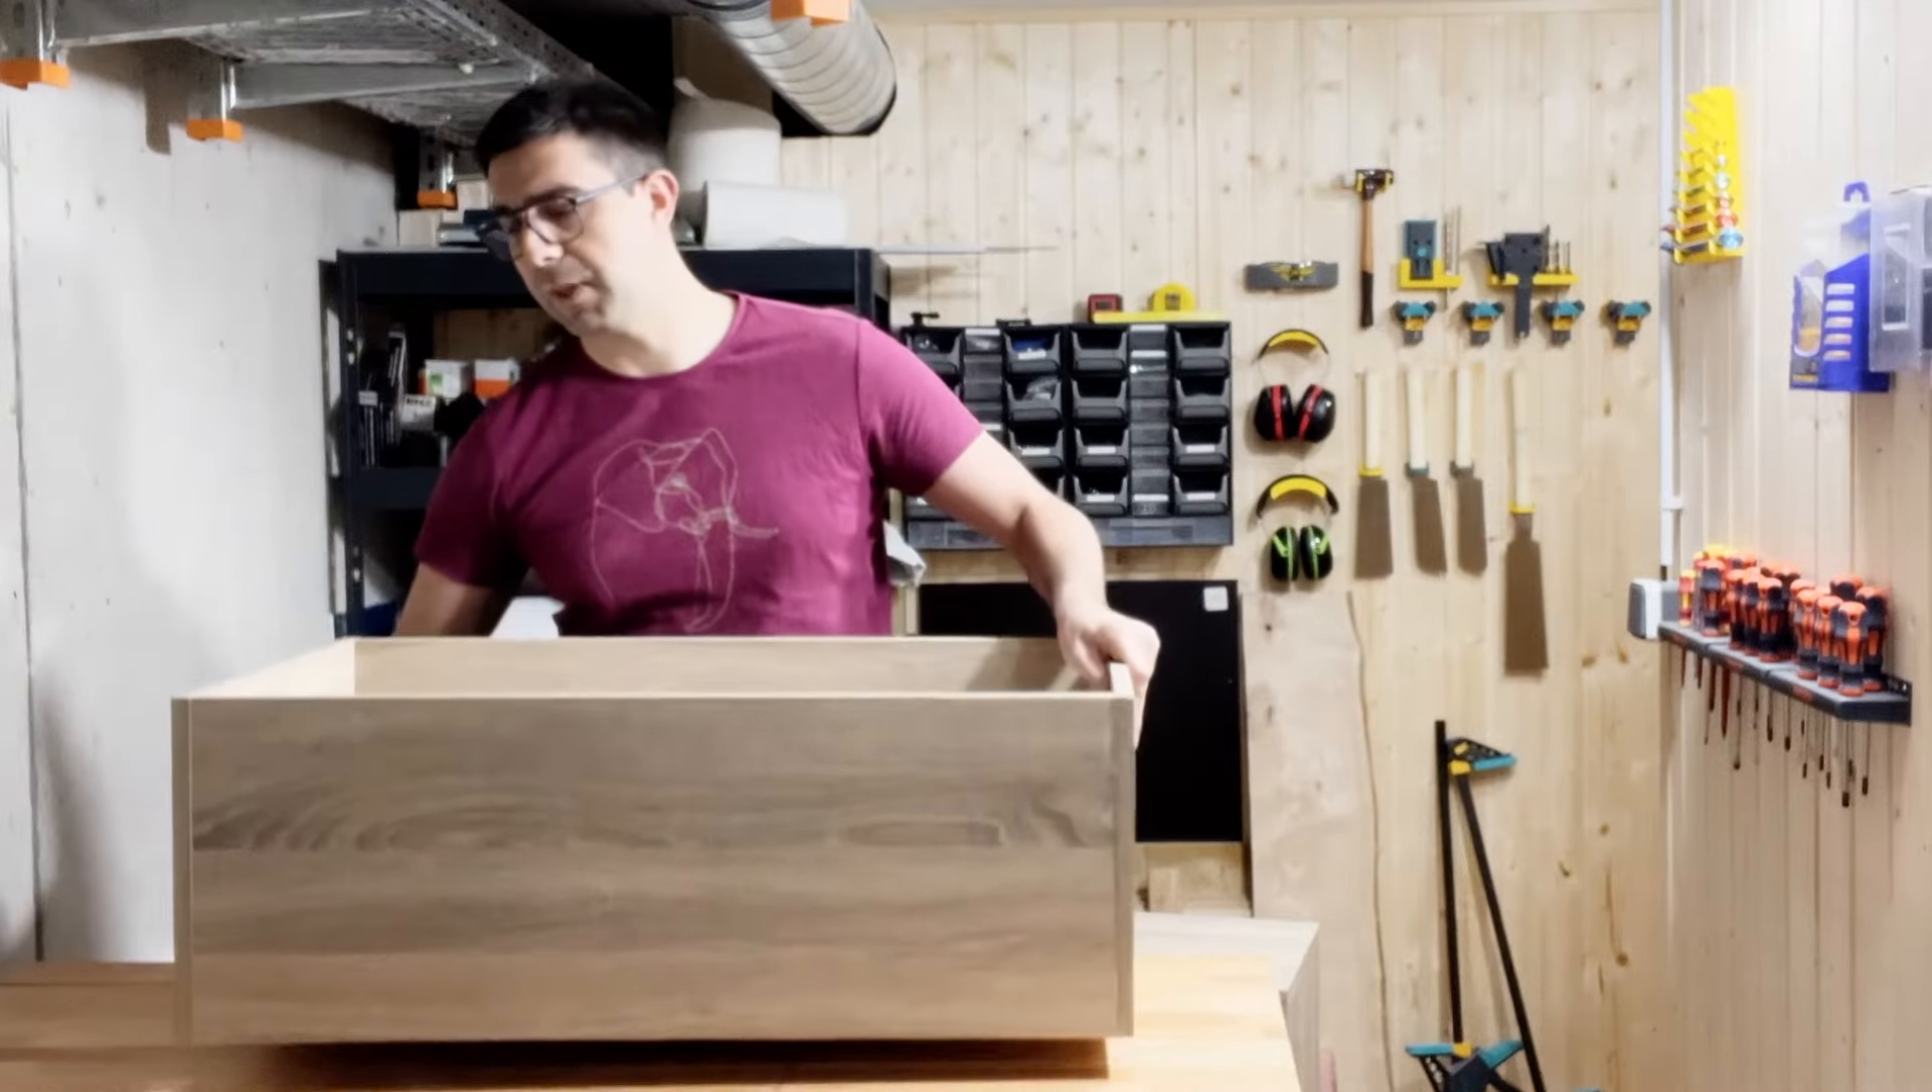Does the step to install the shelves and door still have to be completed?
Yes.